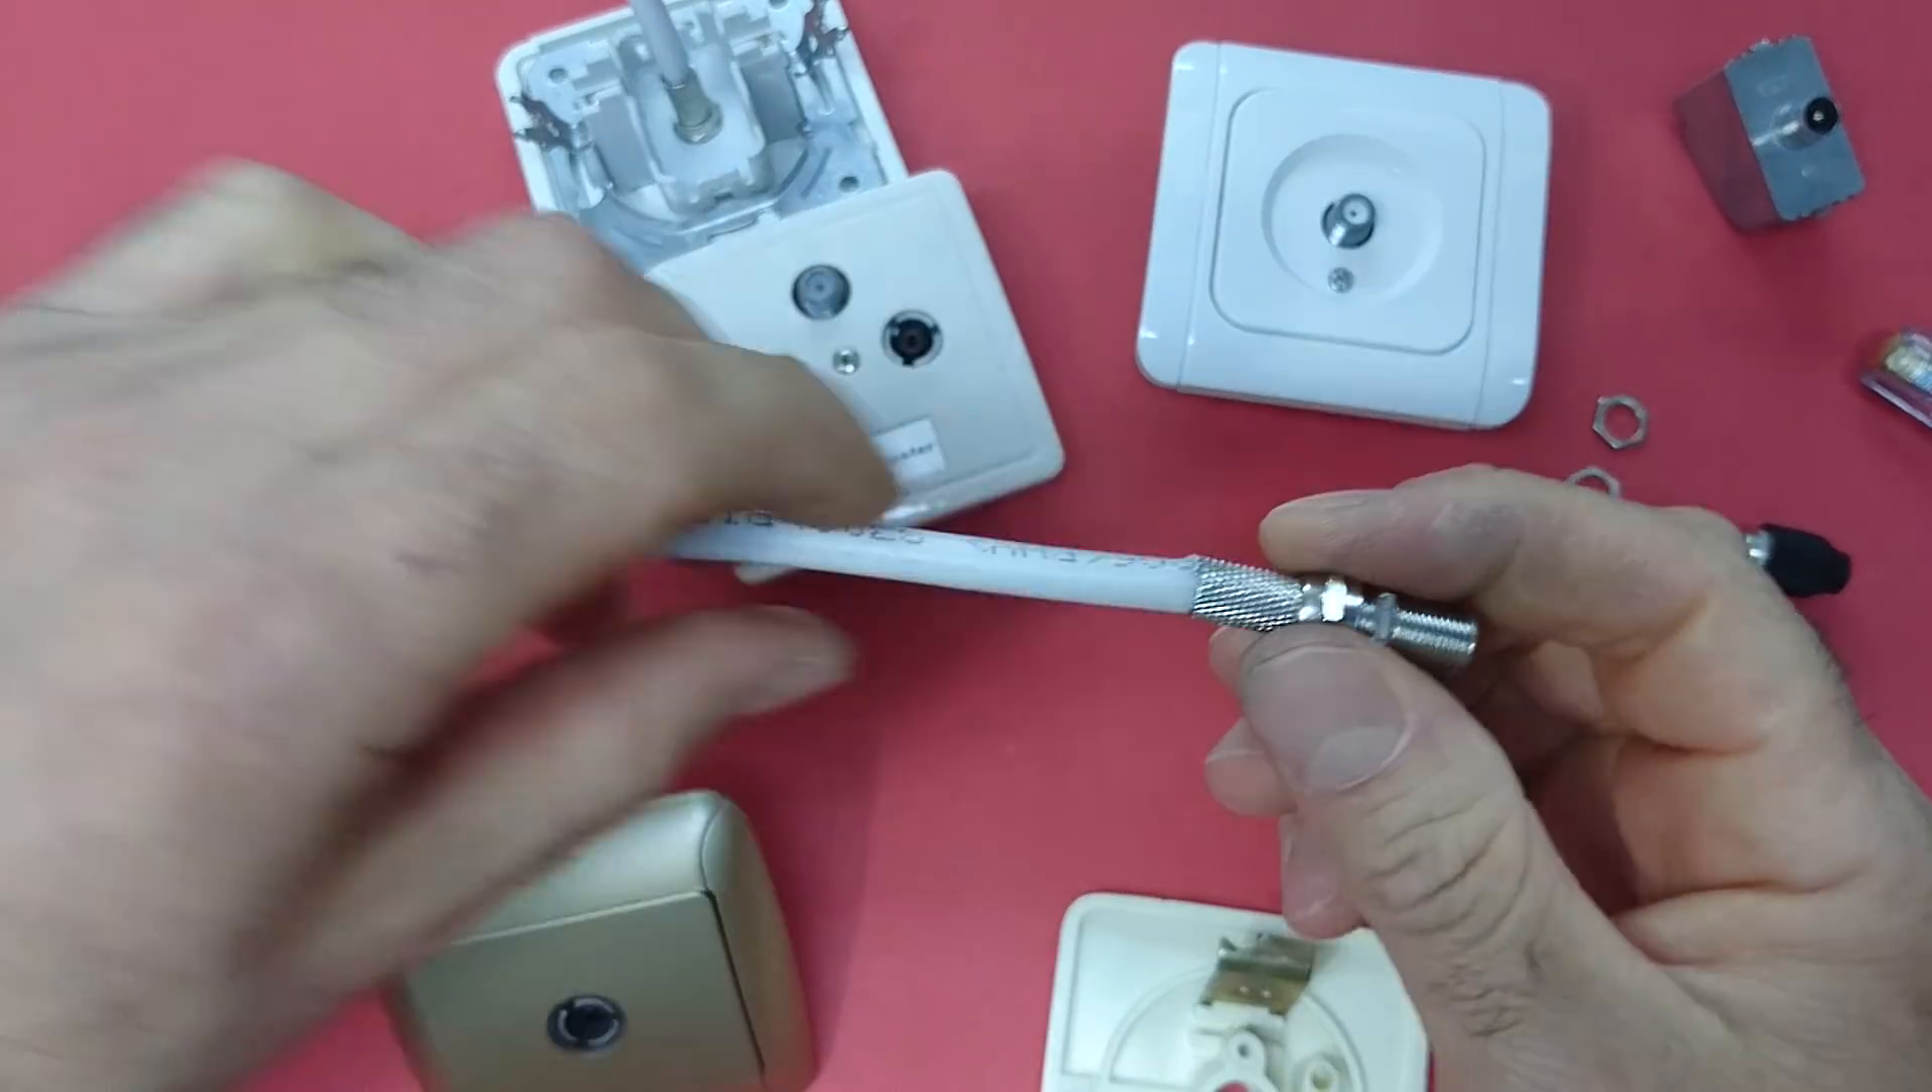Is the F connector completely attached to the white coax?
Yes.